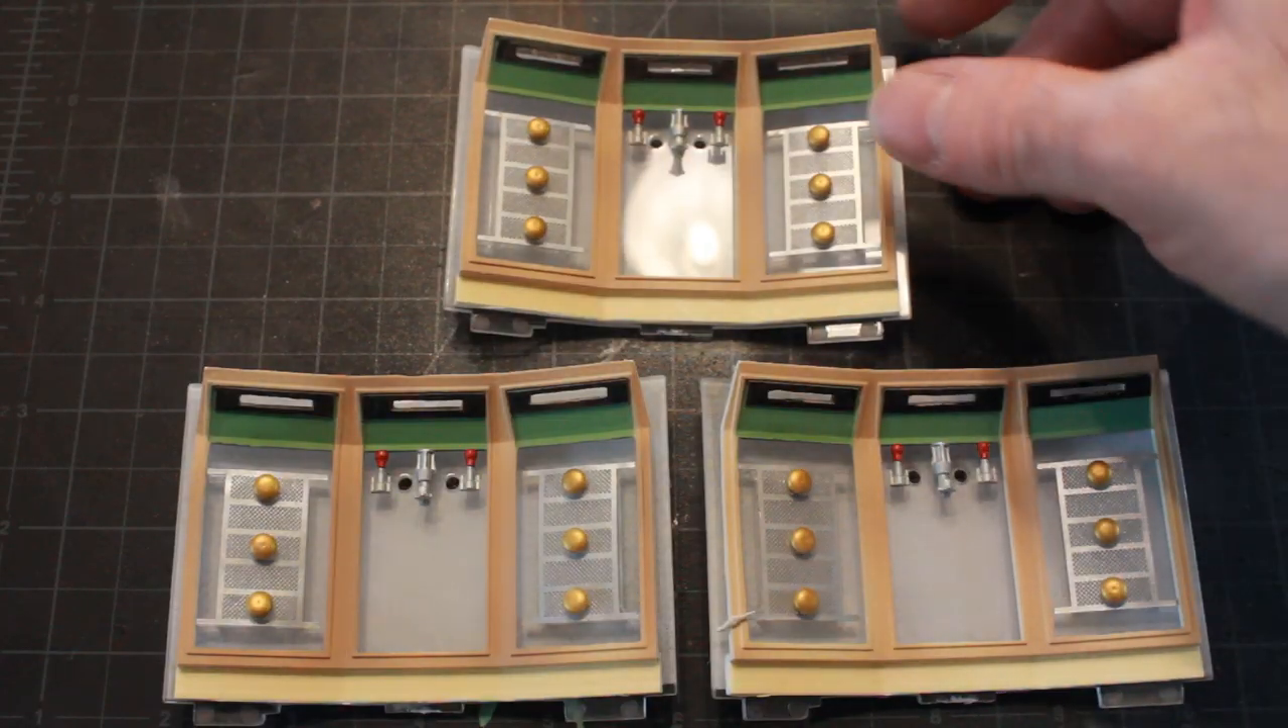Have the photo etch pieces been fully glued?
Yes.